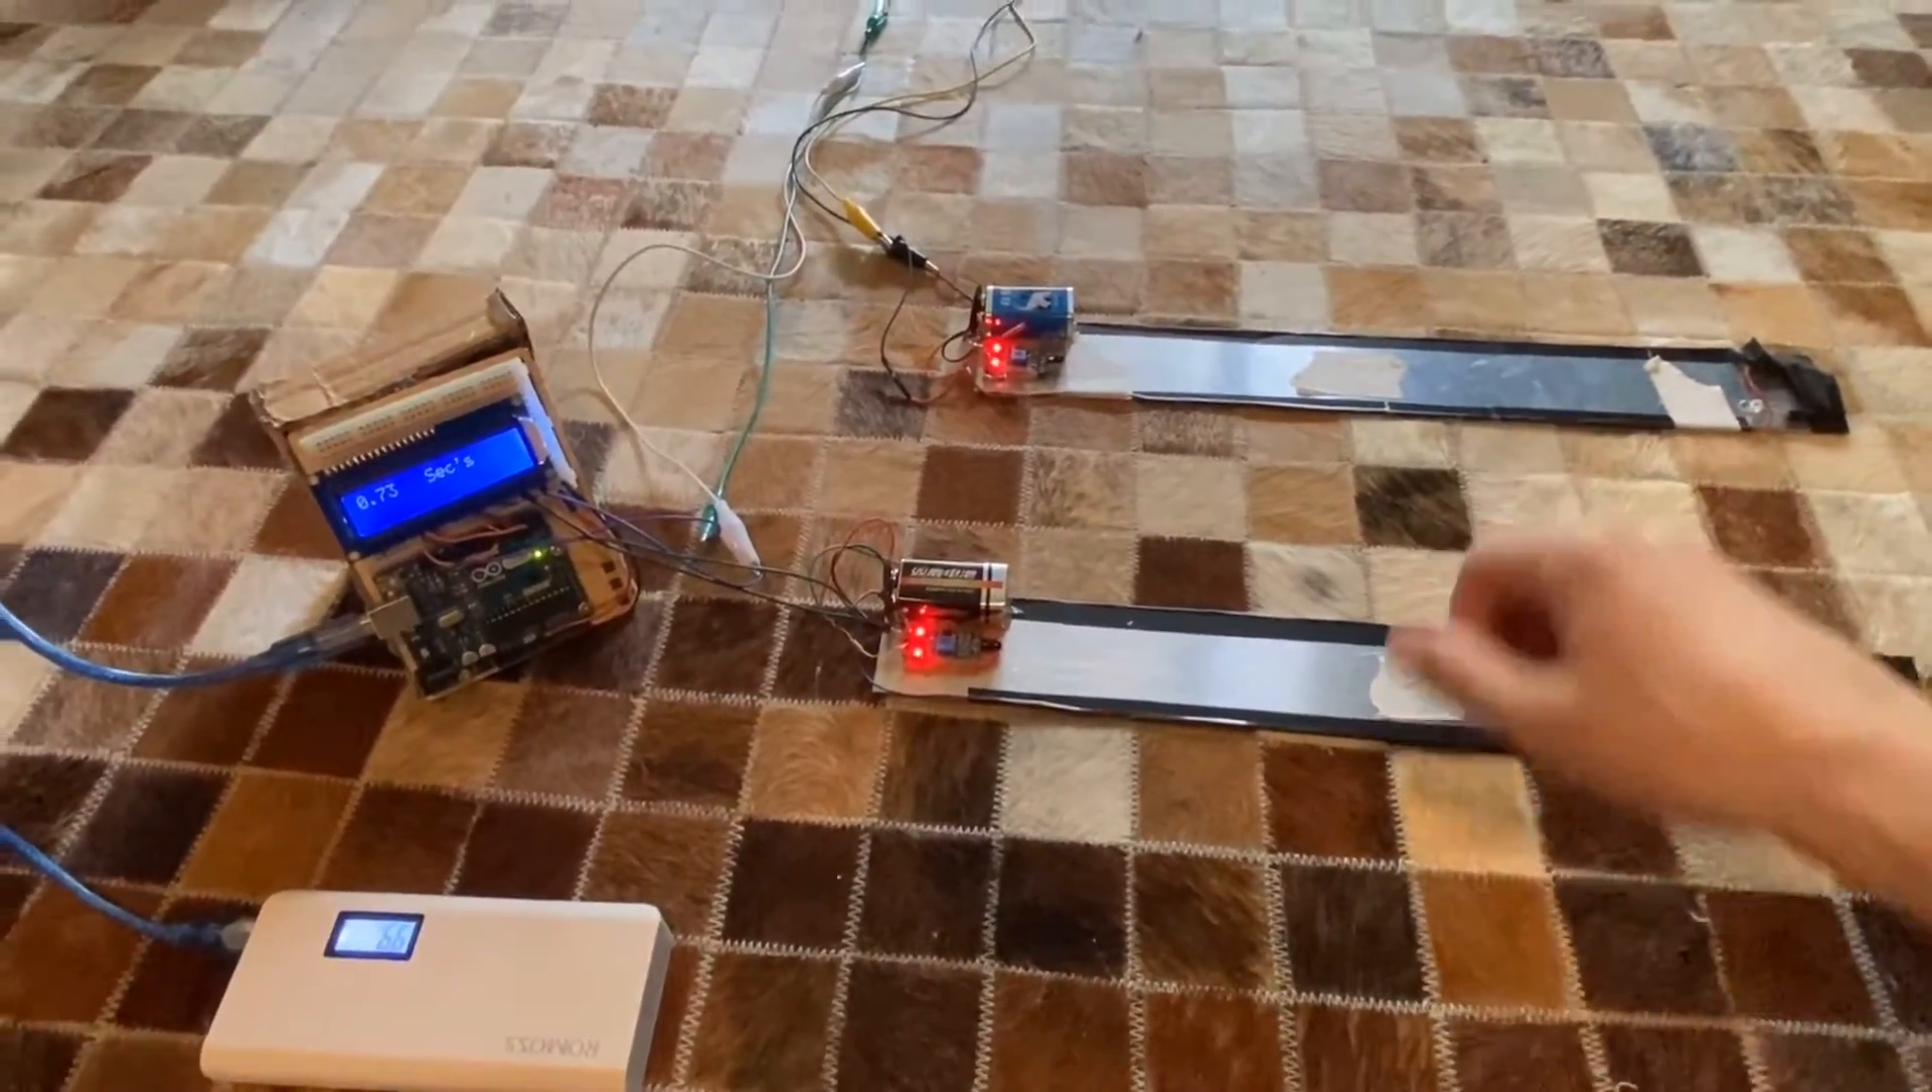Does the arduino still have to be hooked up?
No.